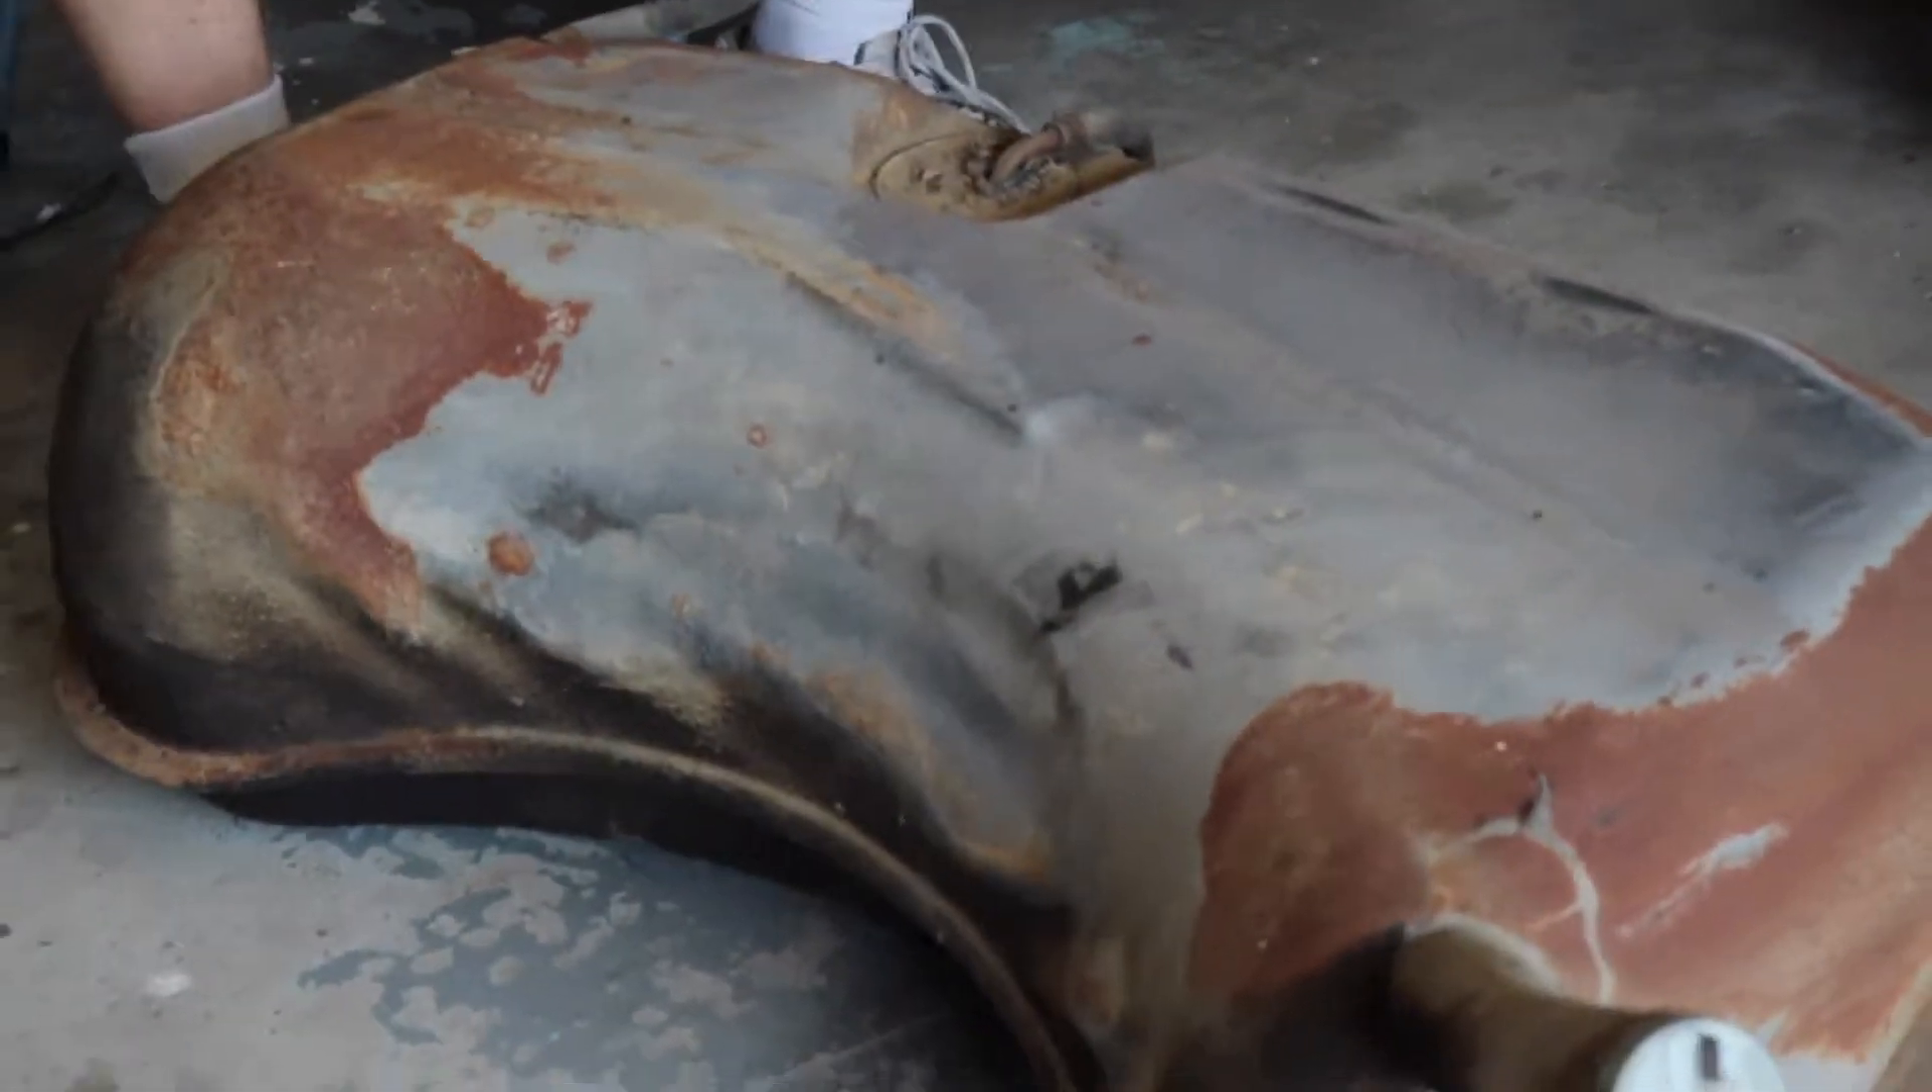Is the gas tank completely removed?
Yes.